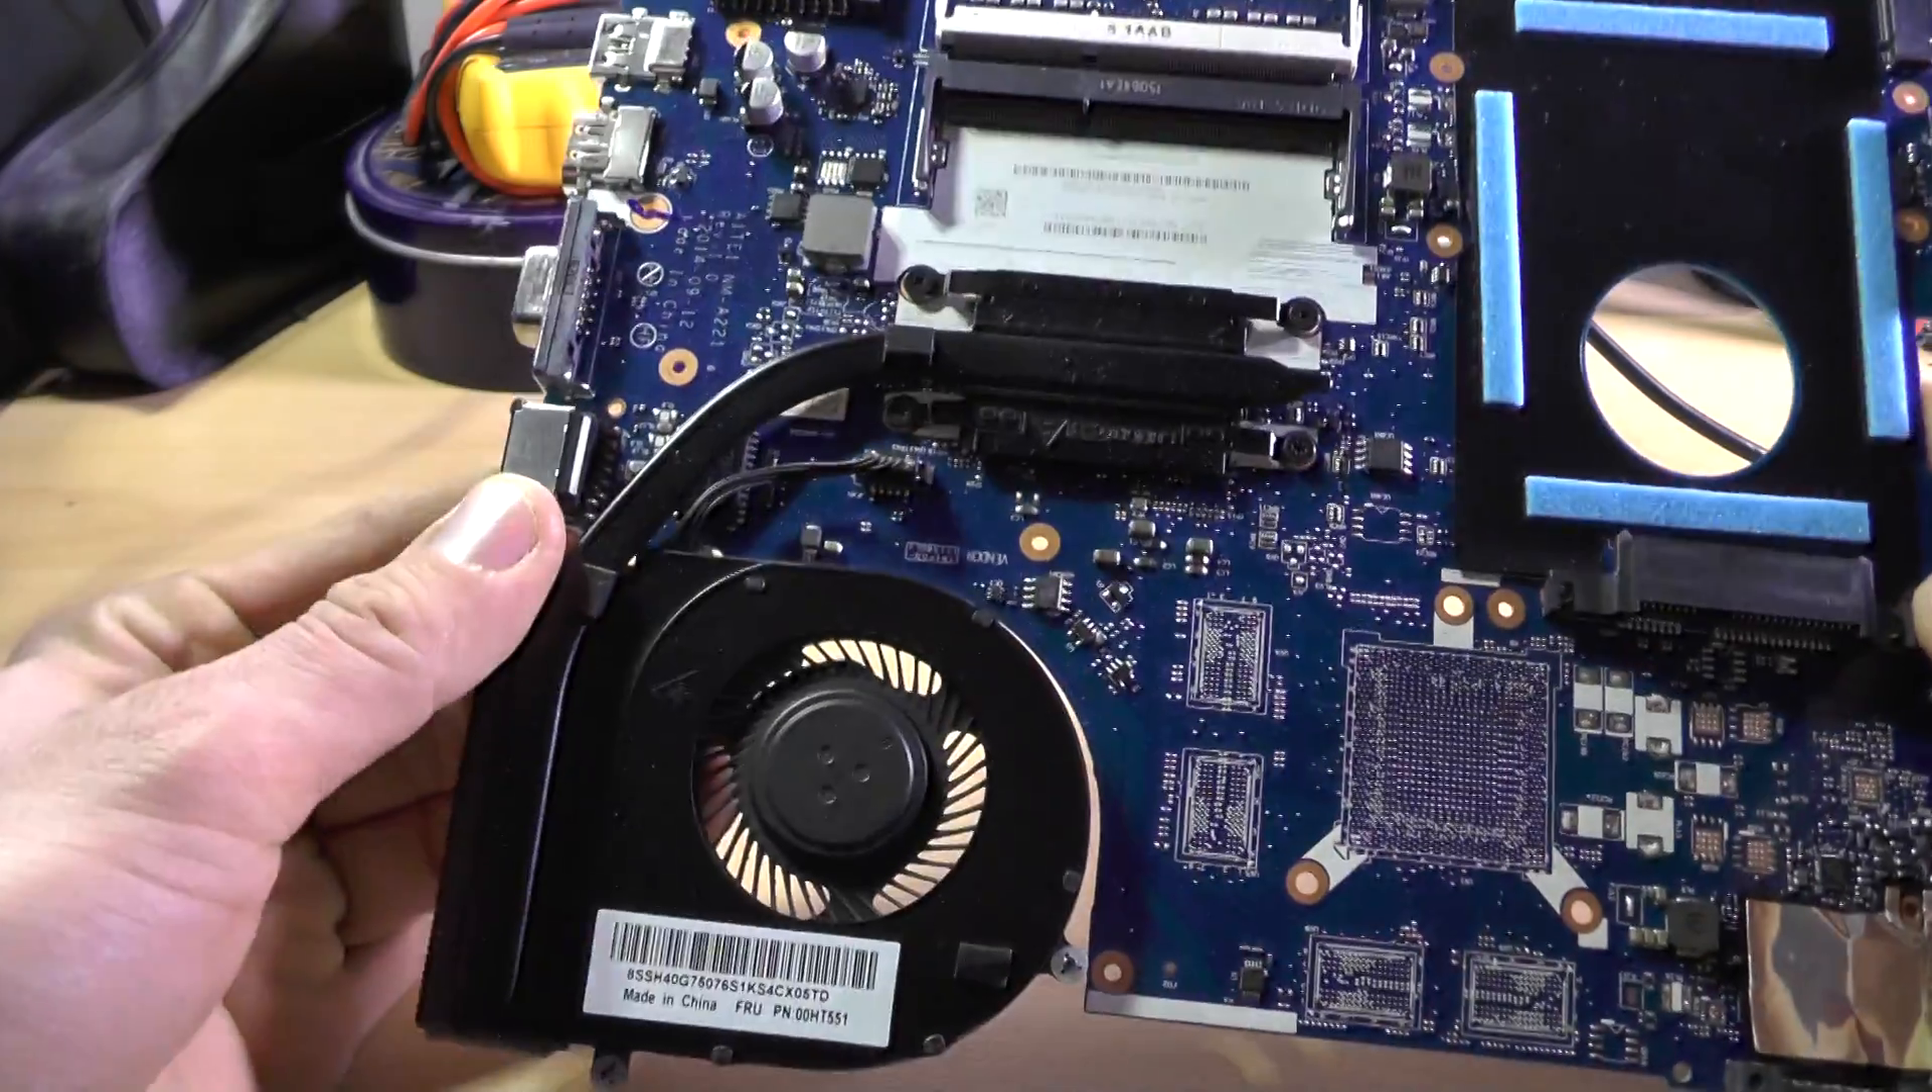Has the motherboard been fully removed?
Yes.